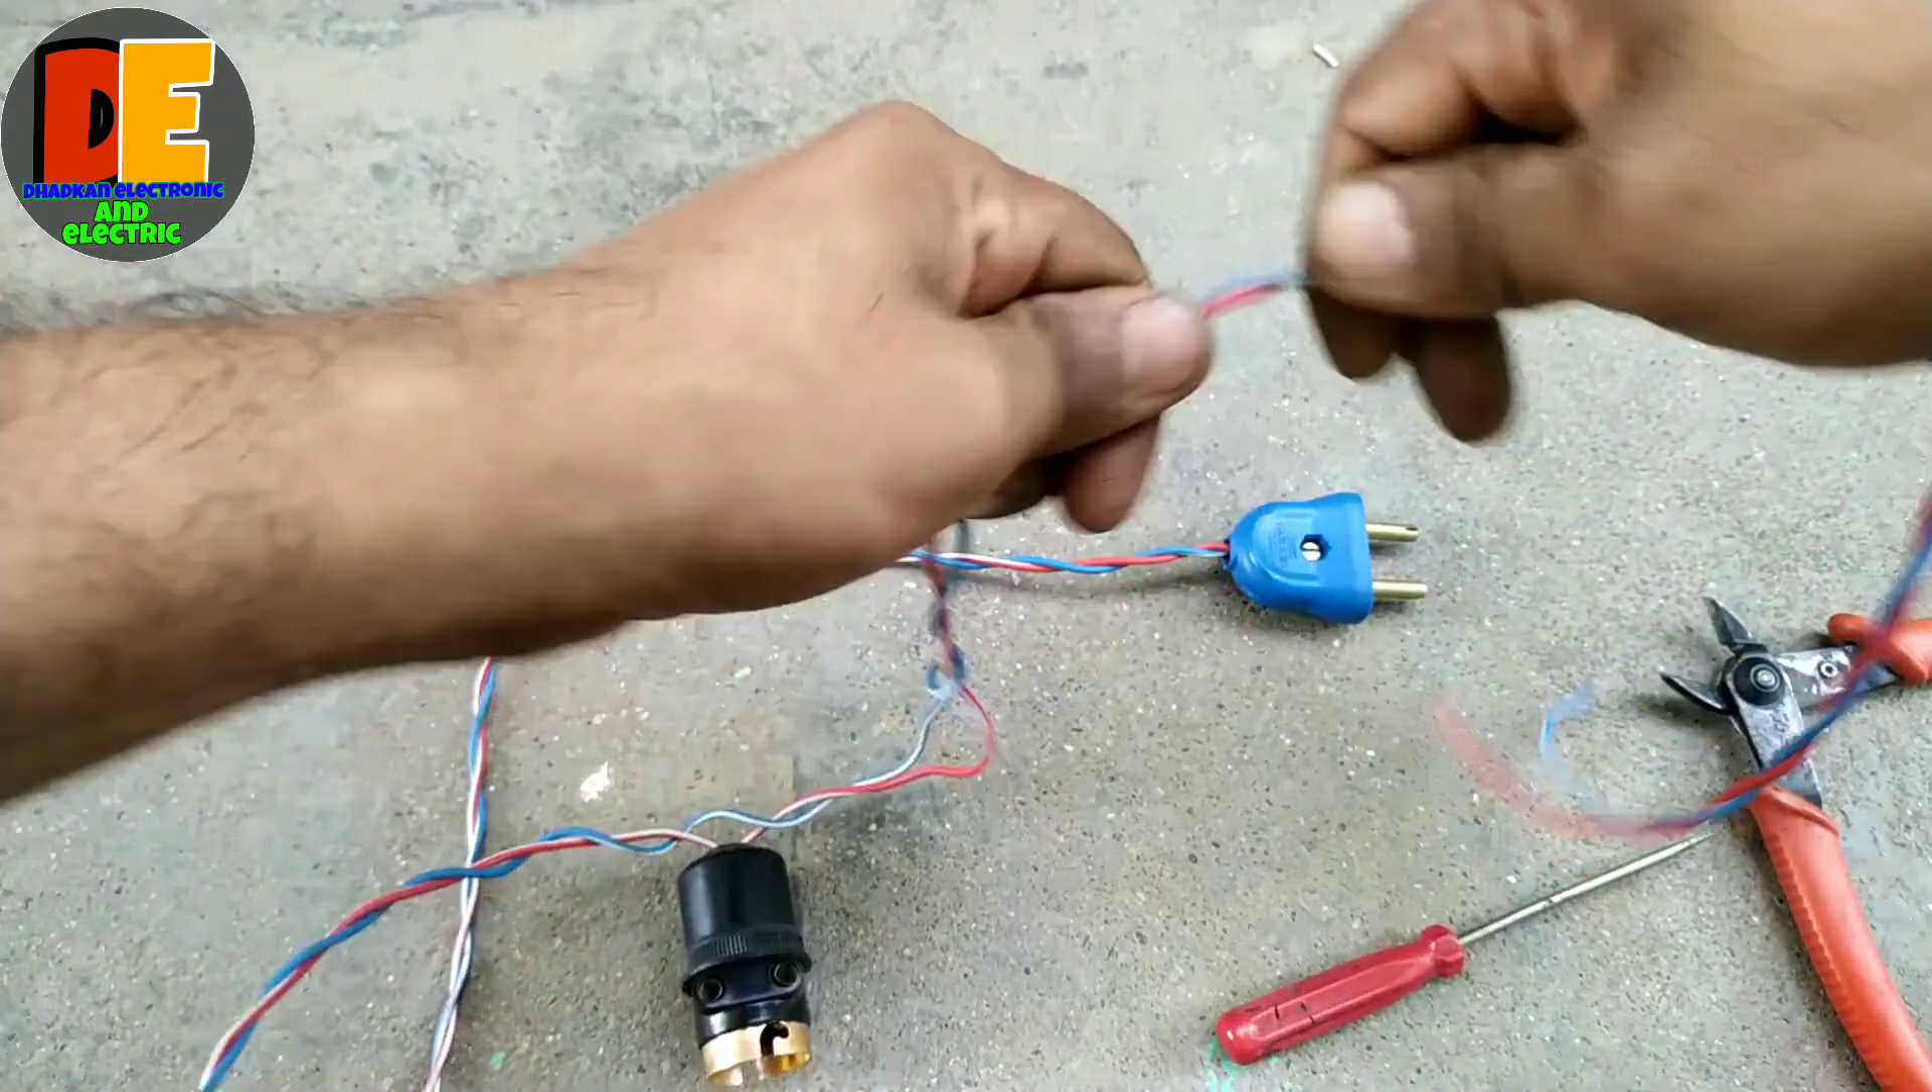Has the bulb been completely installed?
No.